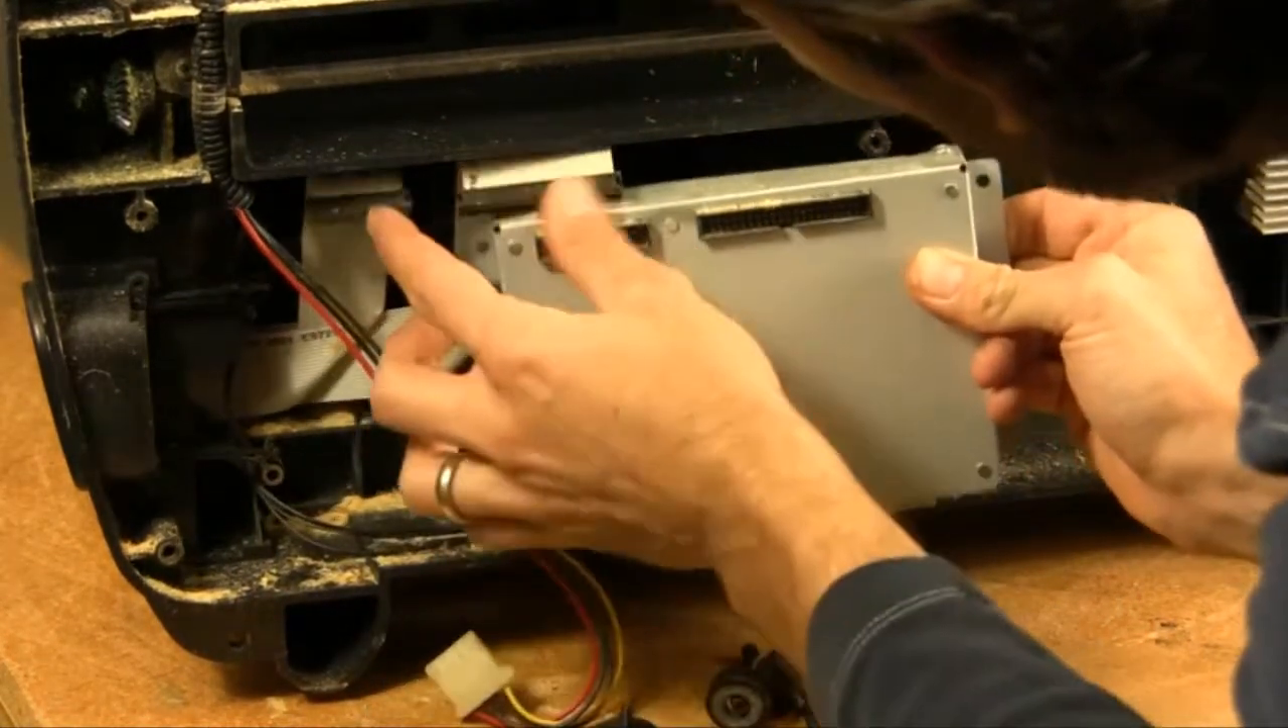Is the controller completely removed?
No.